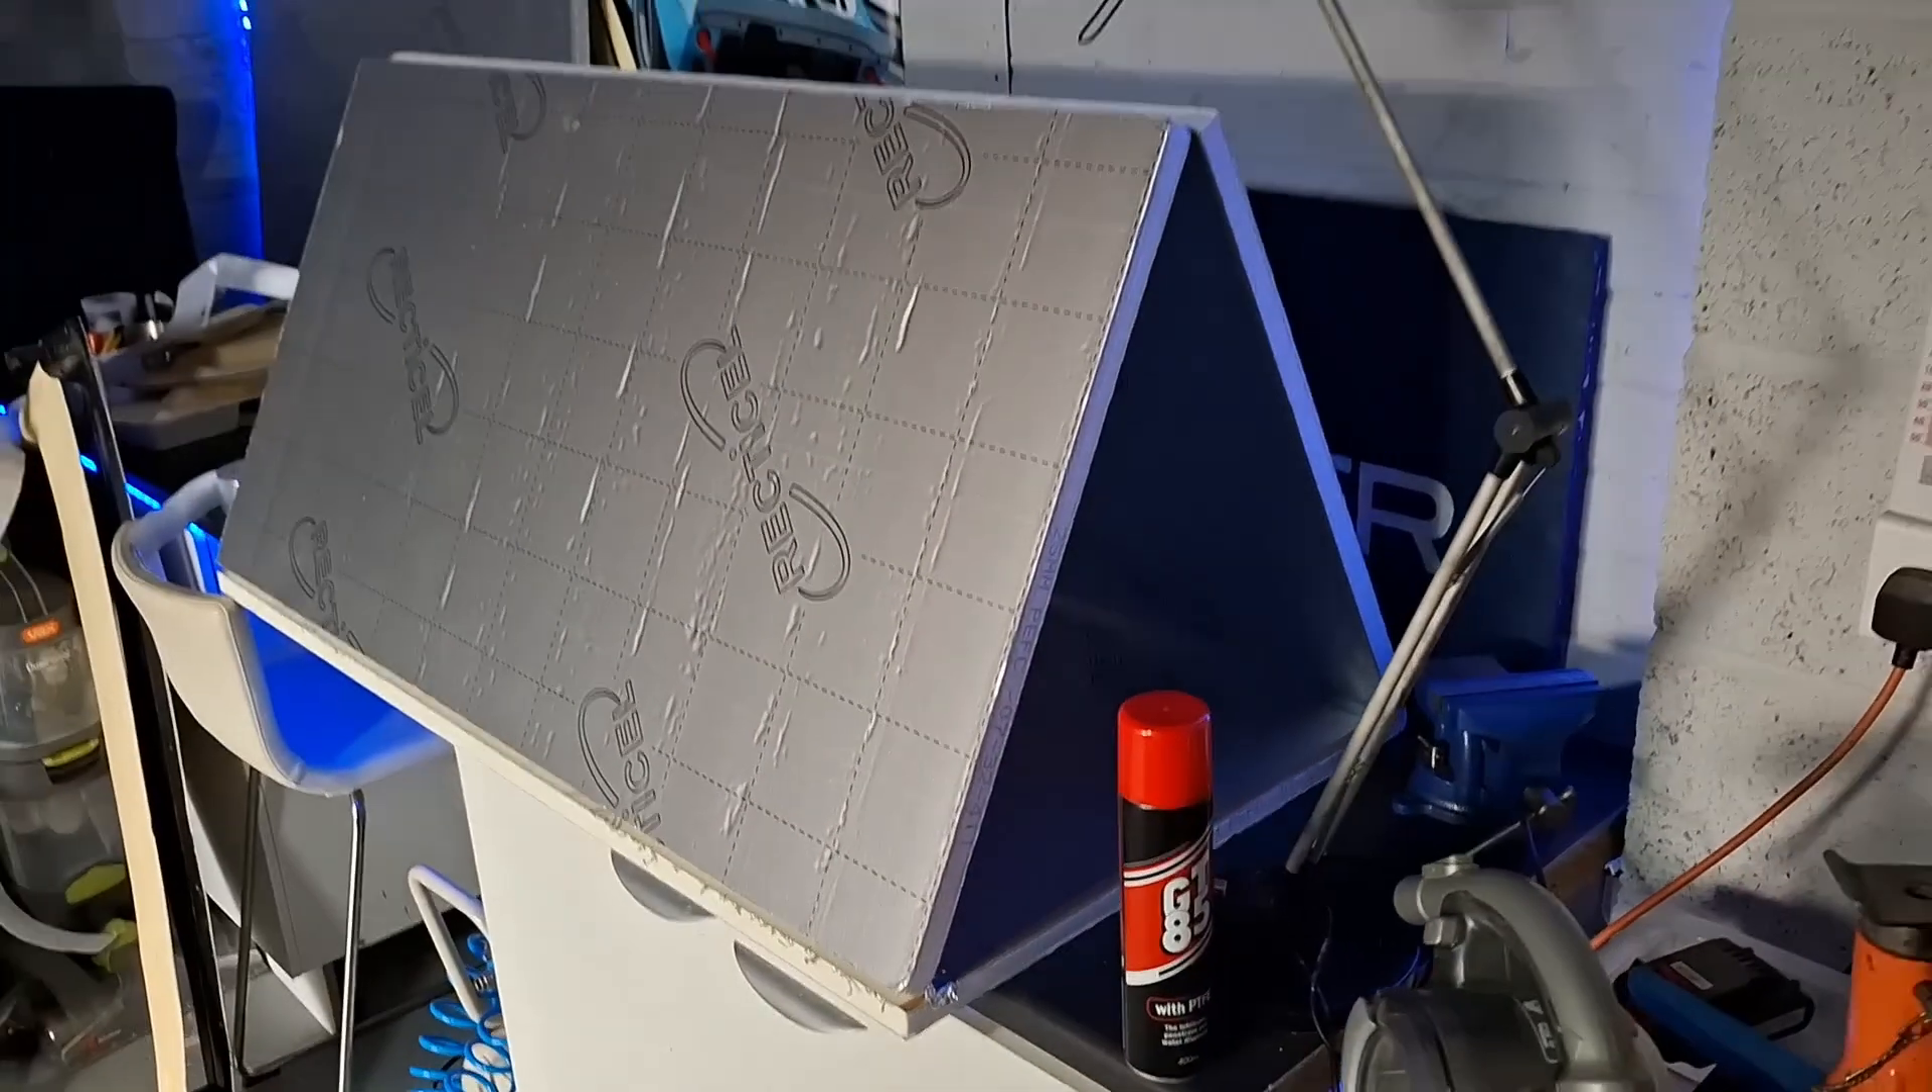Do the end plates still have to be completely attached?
Yes.